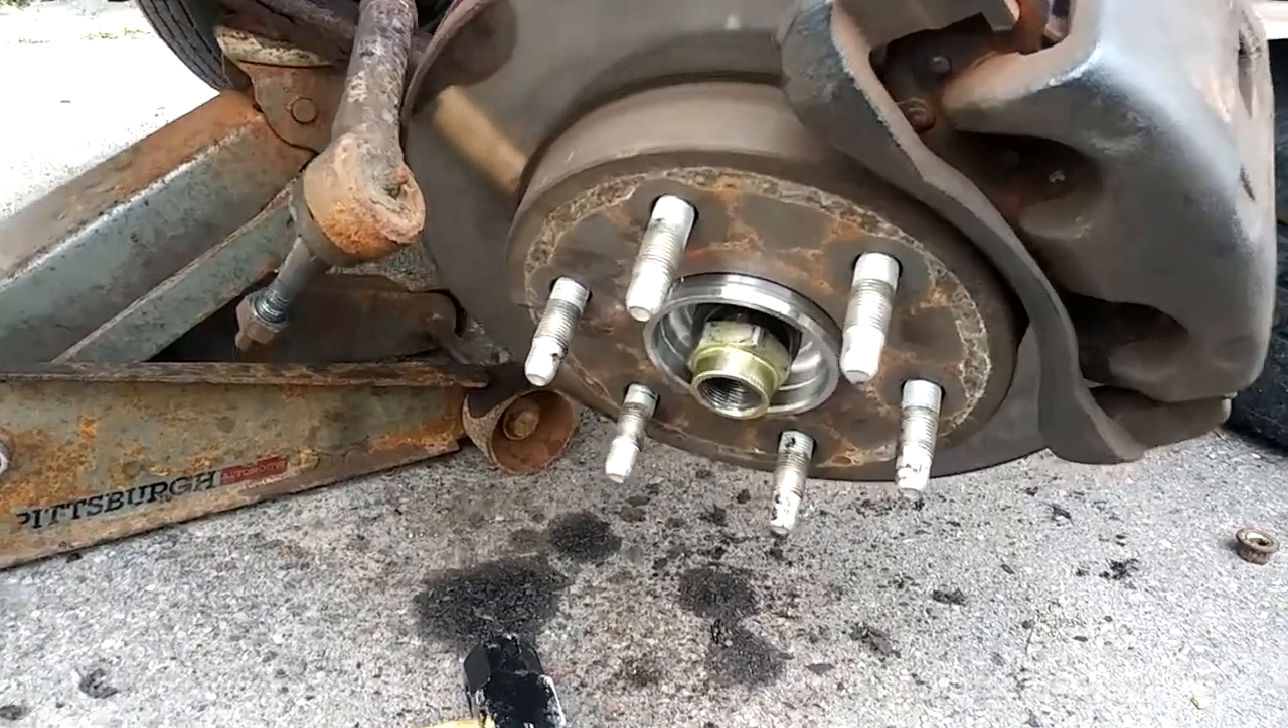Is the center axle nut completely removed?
No.